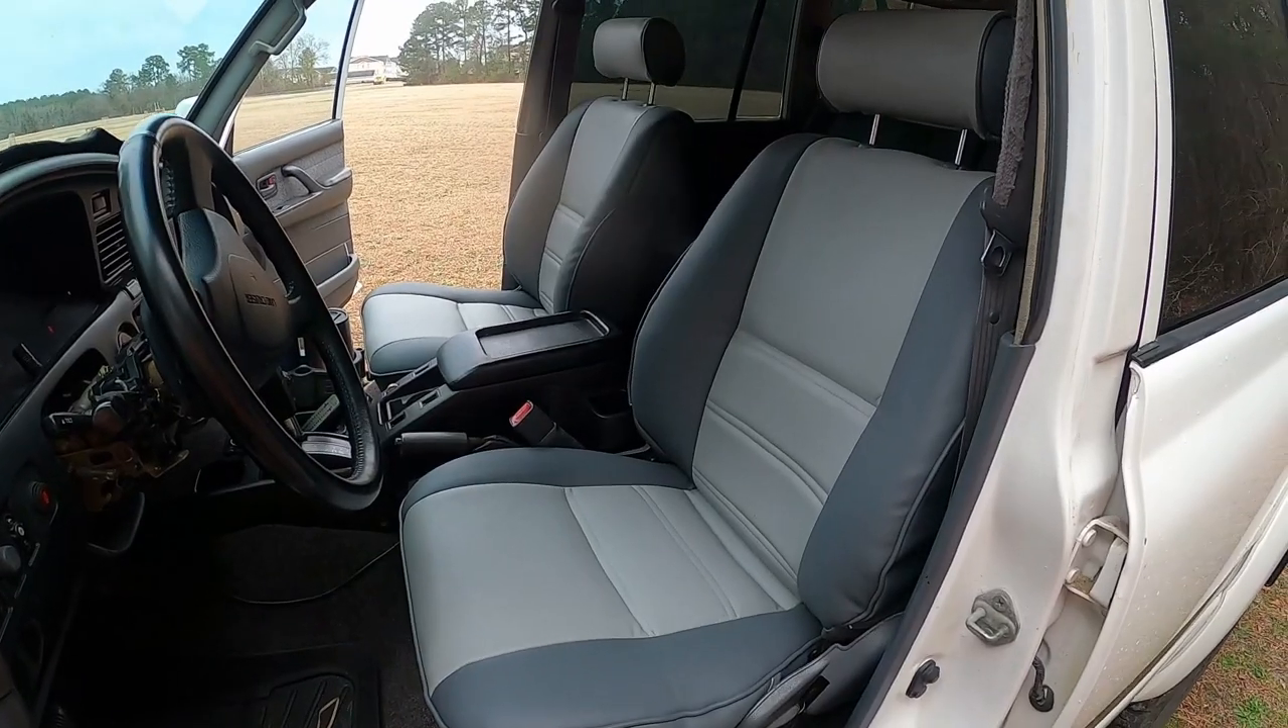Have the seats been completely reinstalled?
Yes.